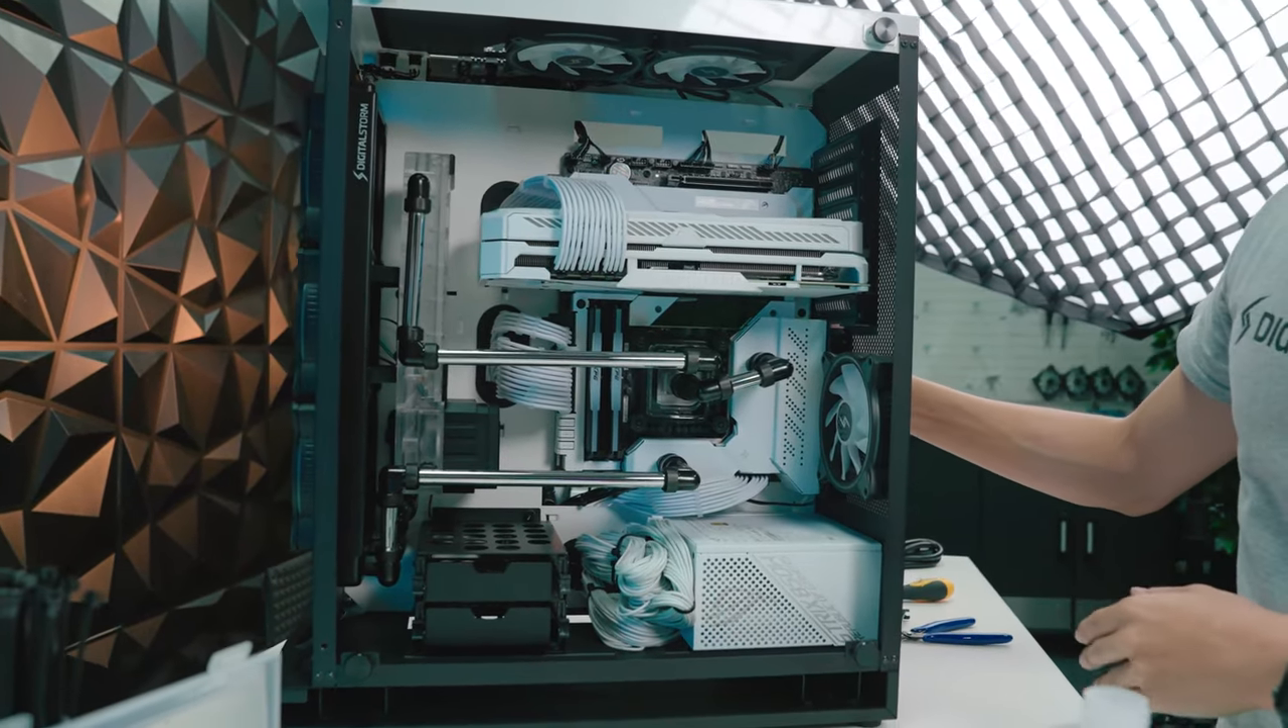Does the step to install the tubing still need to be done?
No.